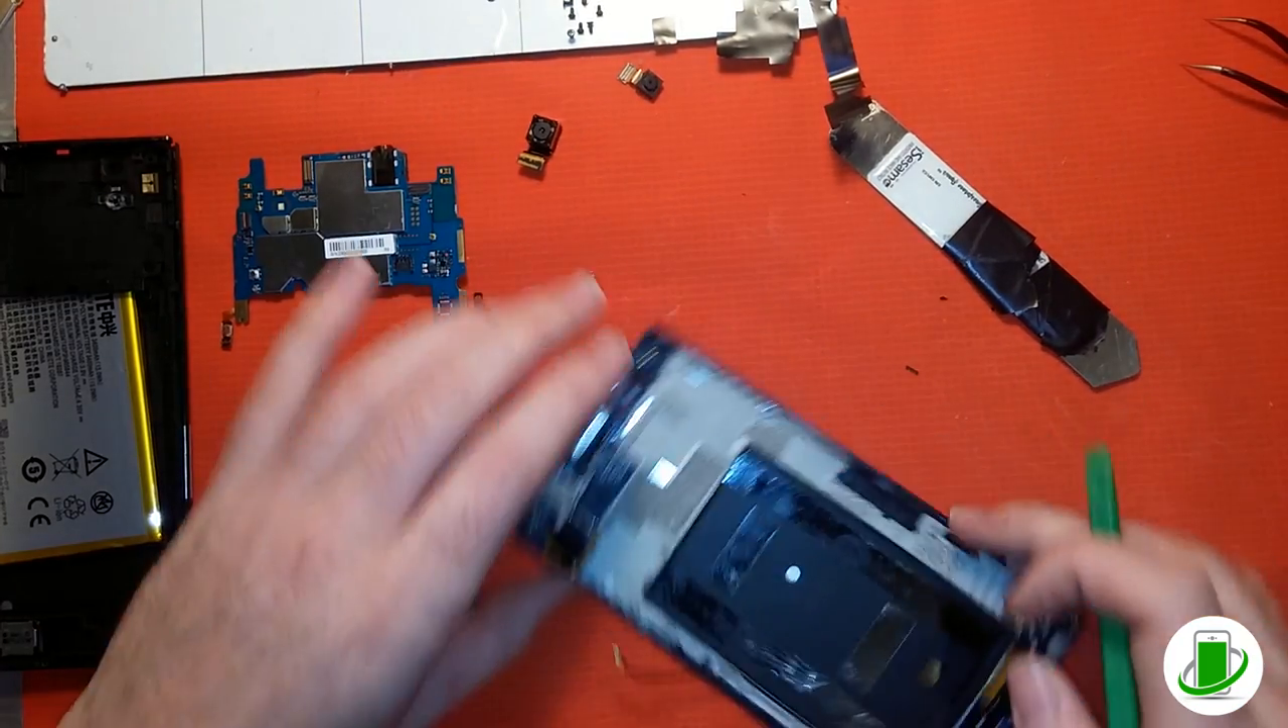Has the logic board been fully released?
Yes.